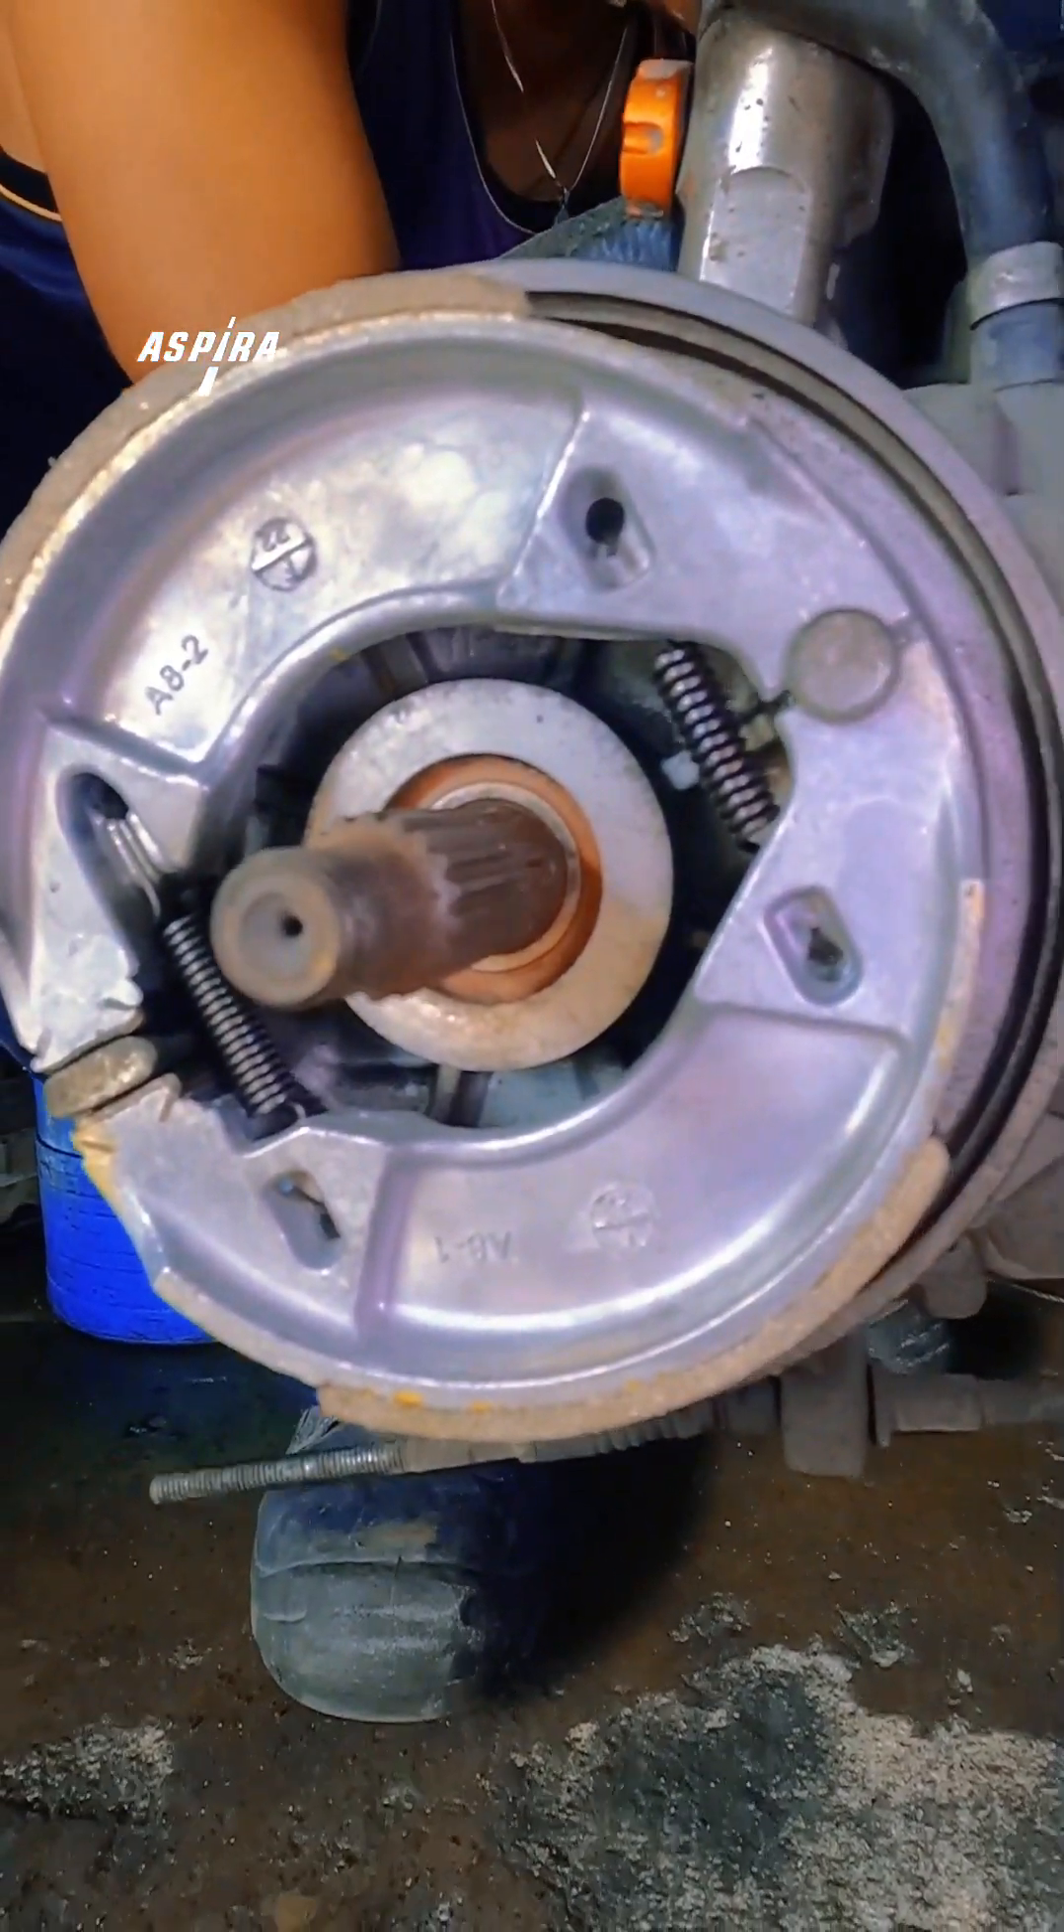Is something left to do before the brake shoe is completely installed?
No.